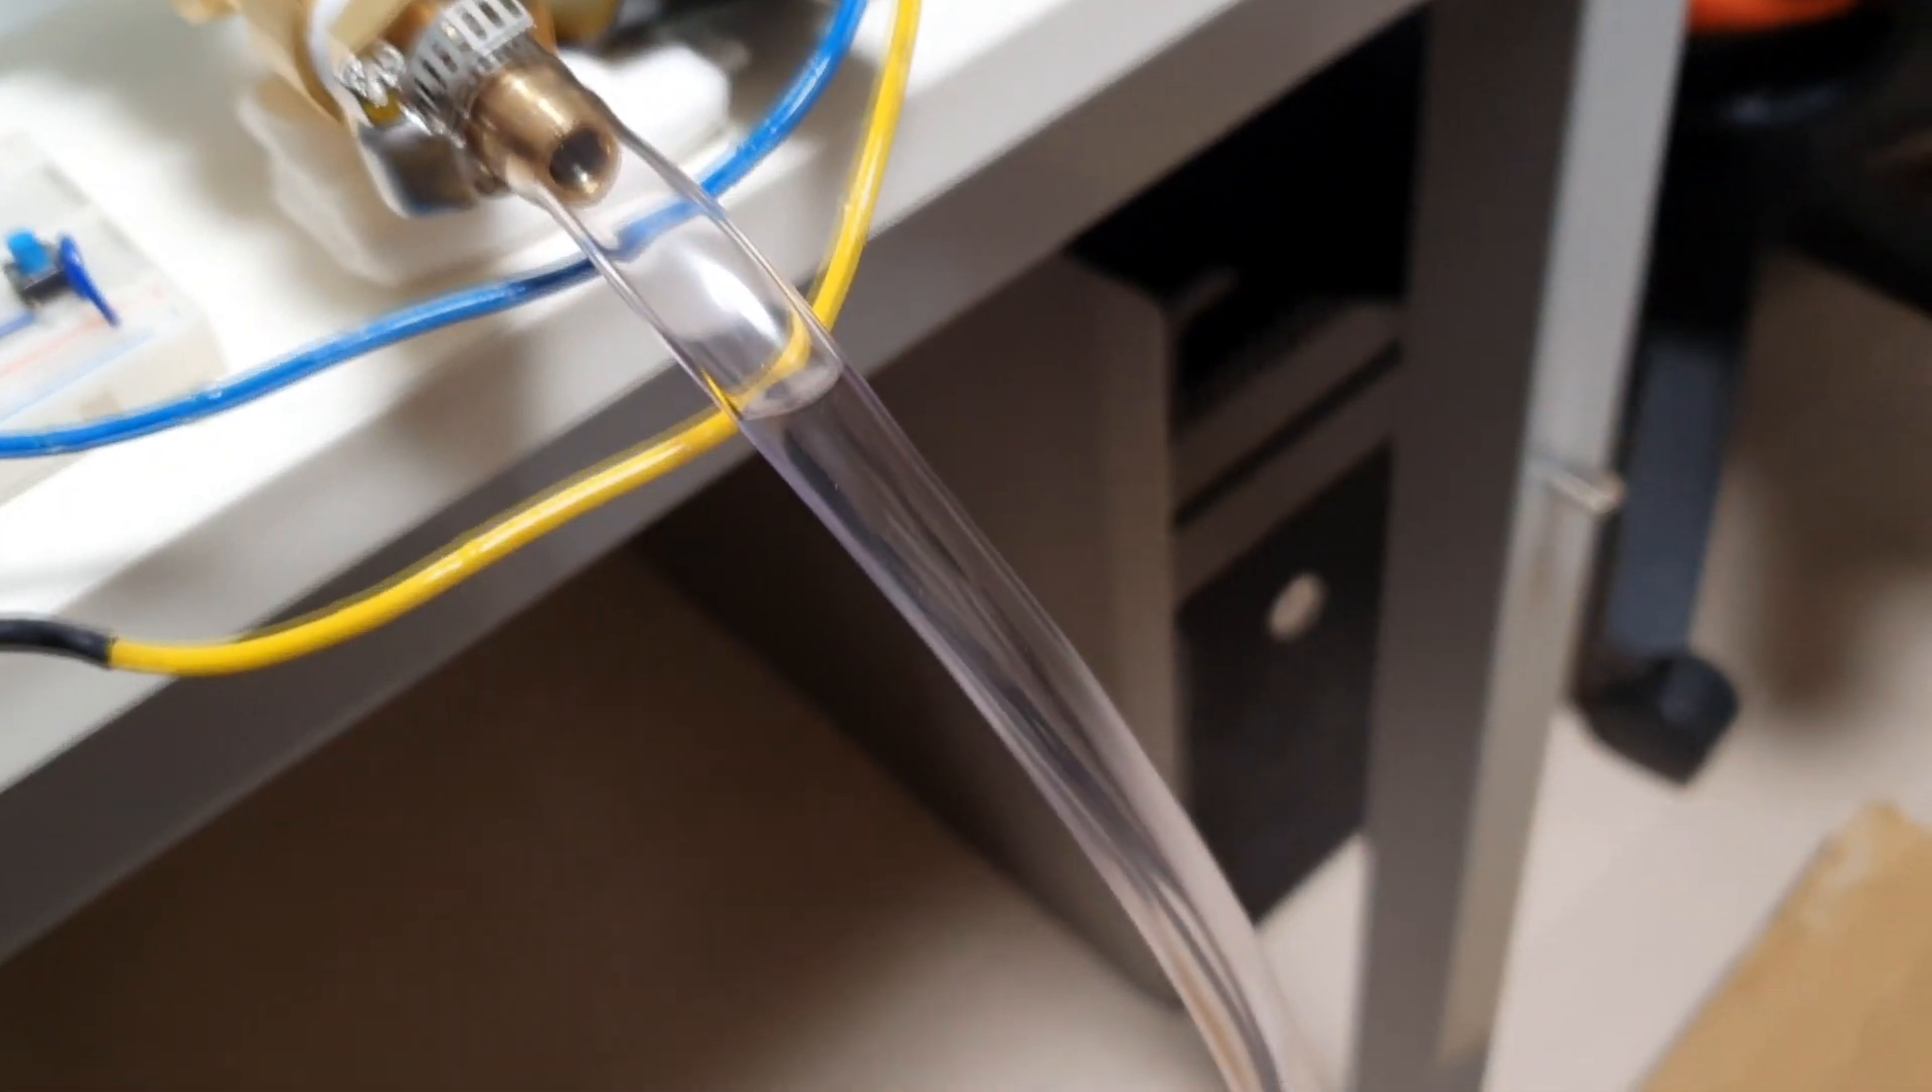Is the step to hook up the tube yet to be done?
No.